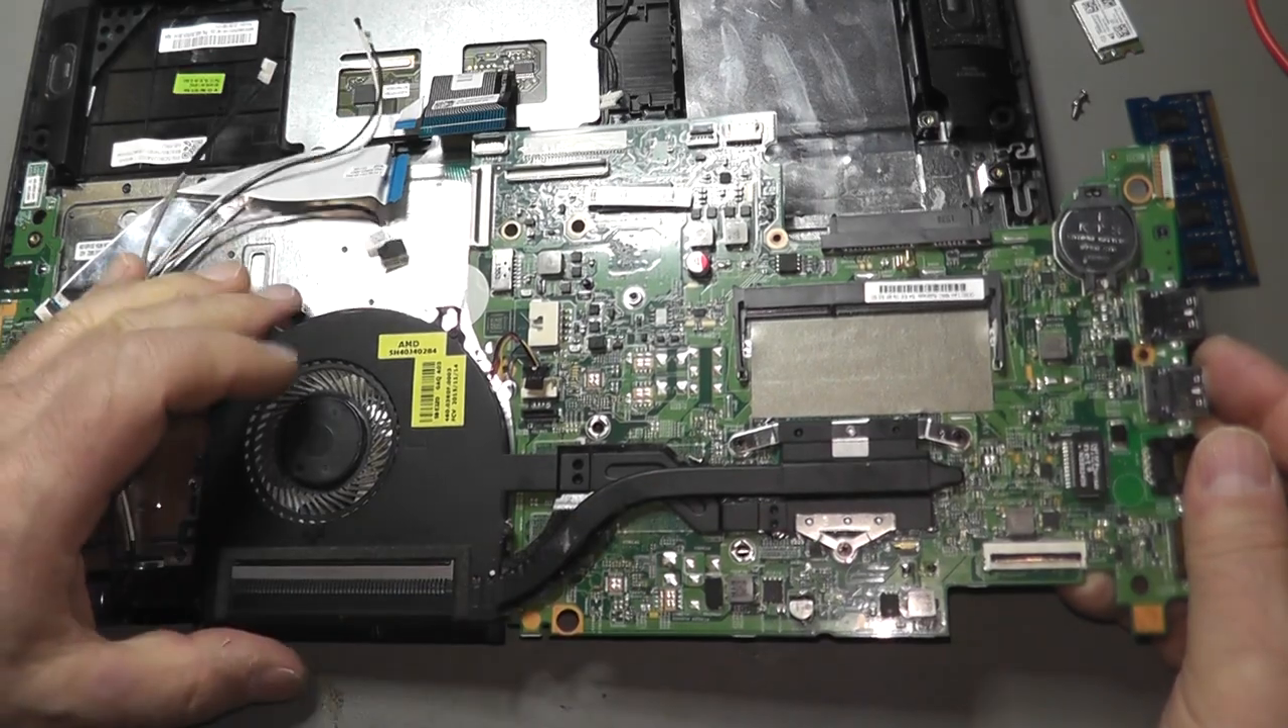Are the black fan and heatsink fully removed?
No.